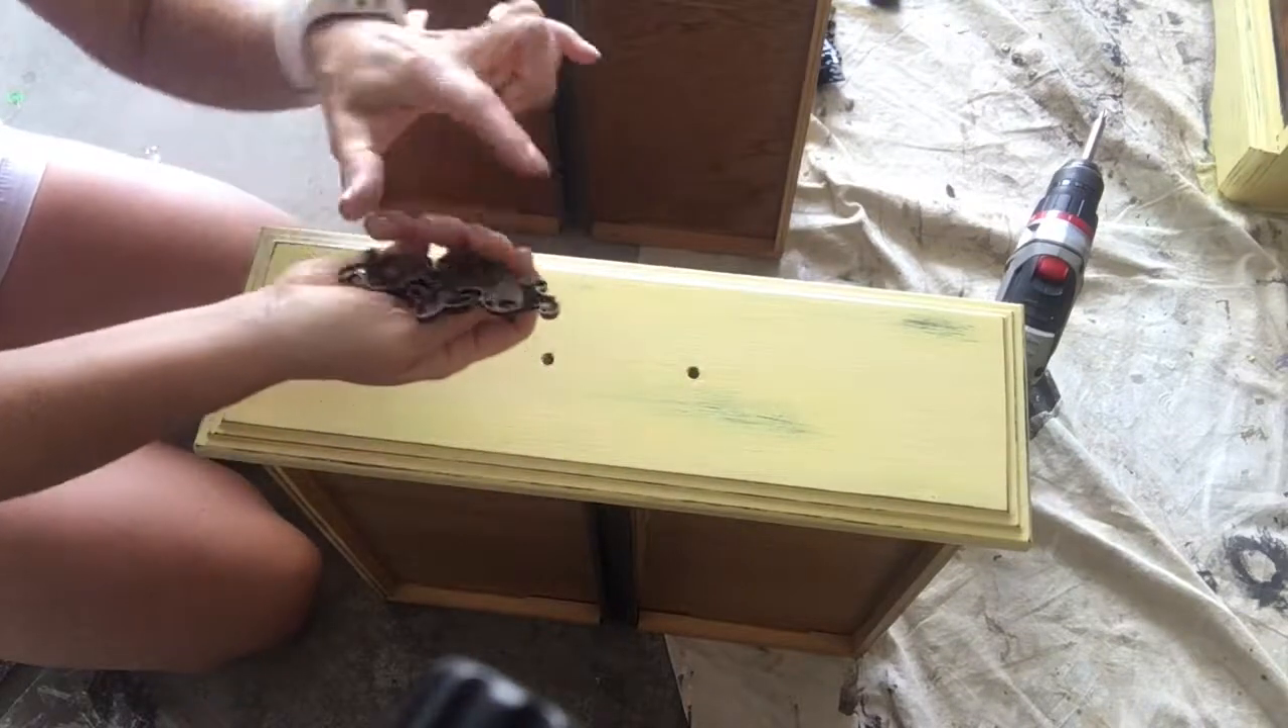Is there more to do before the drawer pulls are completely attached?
Yes.